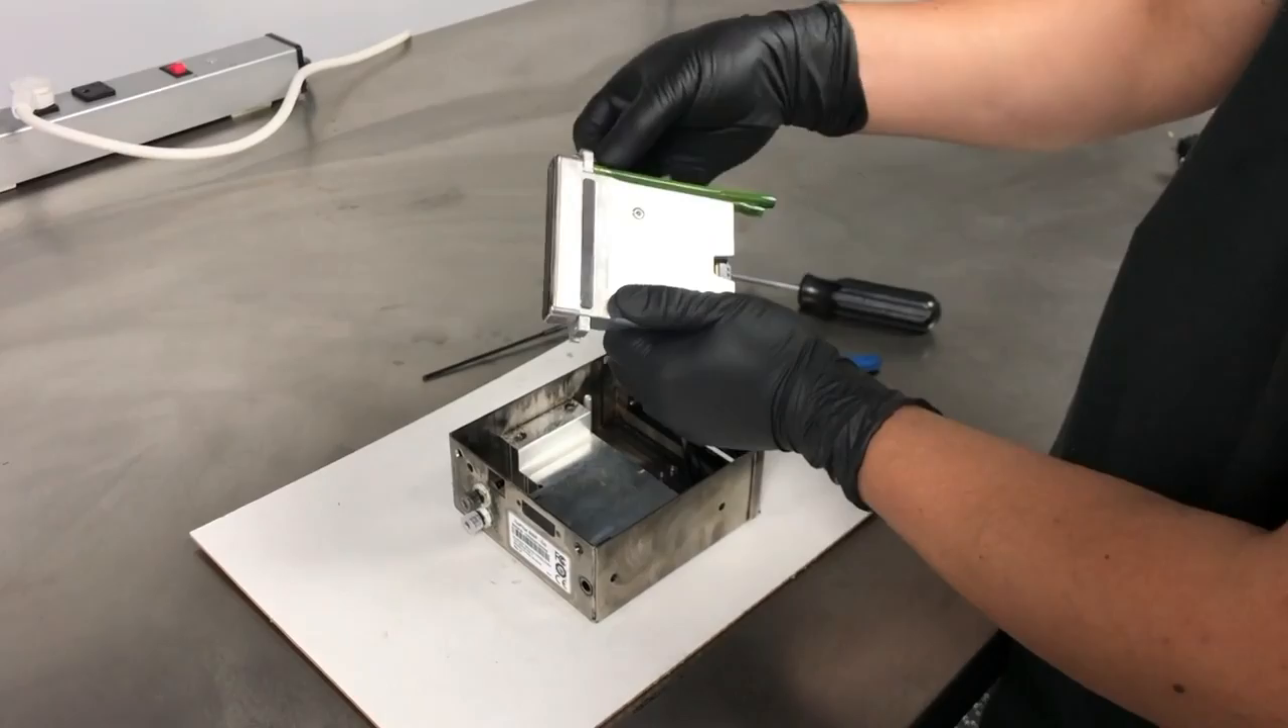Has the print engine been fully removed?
Yes.